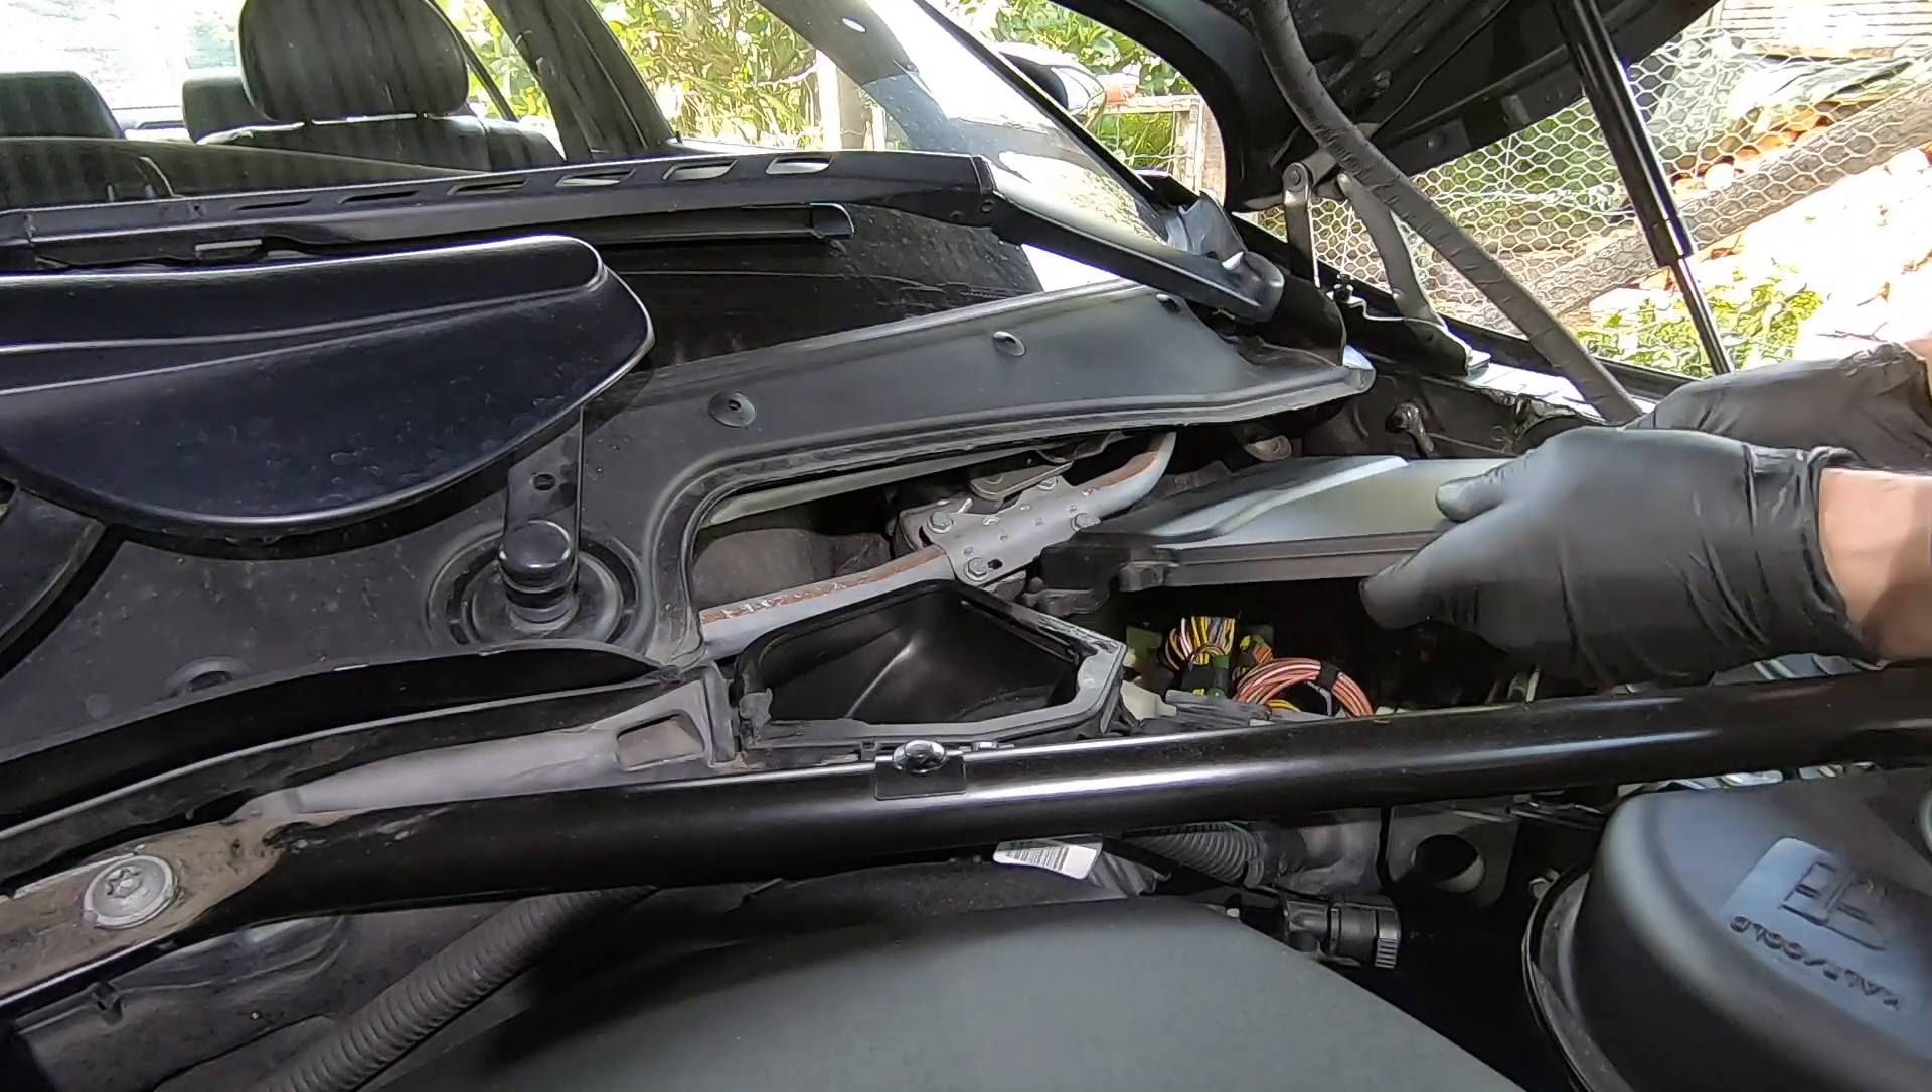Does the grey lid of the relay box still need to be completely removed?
Yes.